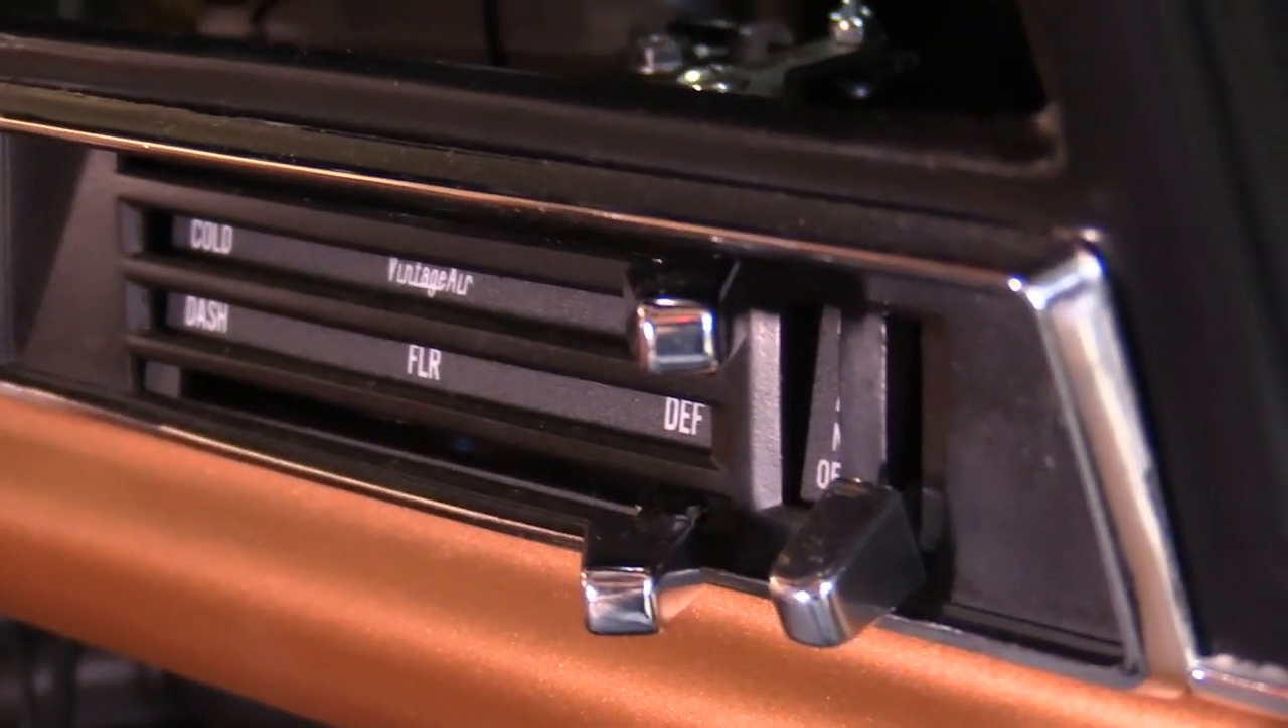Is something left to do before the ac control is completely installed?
No.